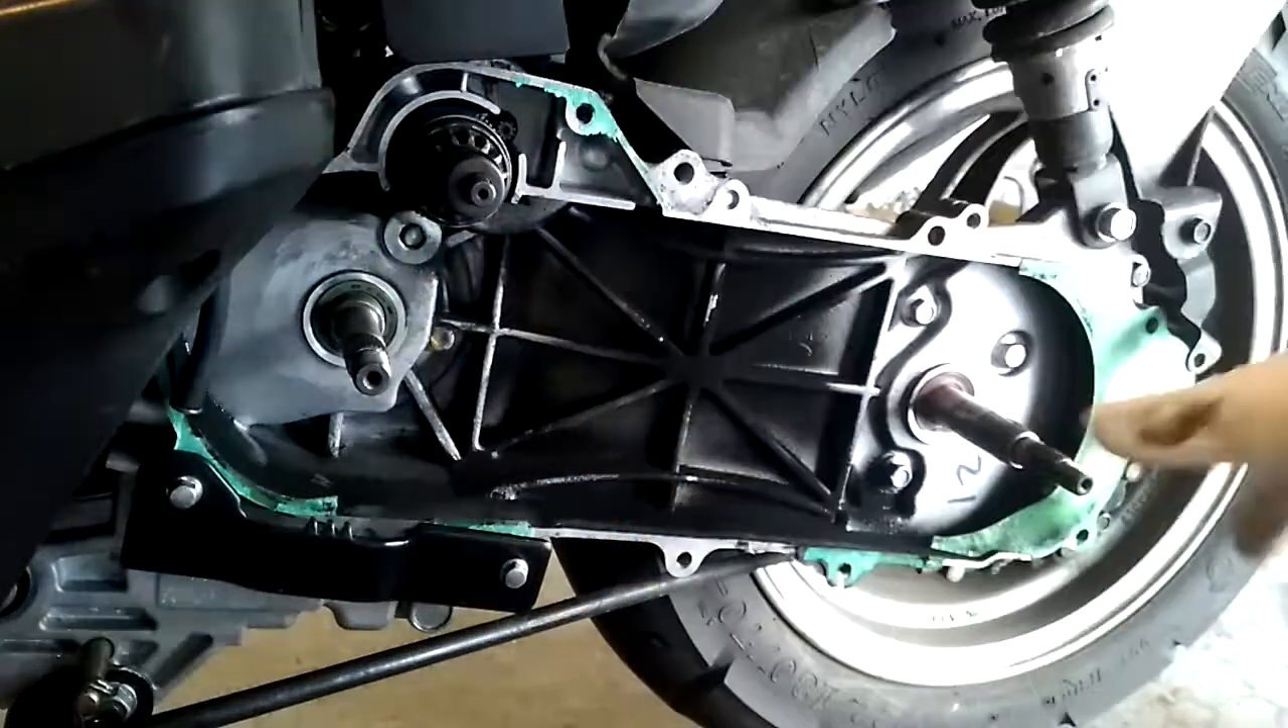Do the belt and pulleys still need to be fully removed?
No.